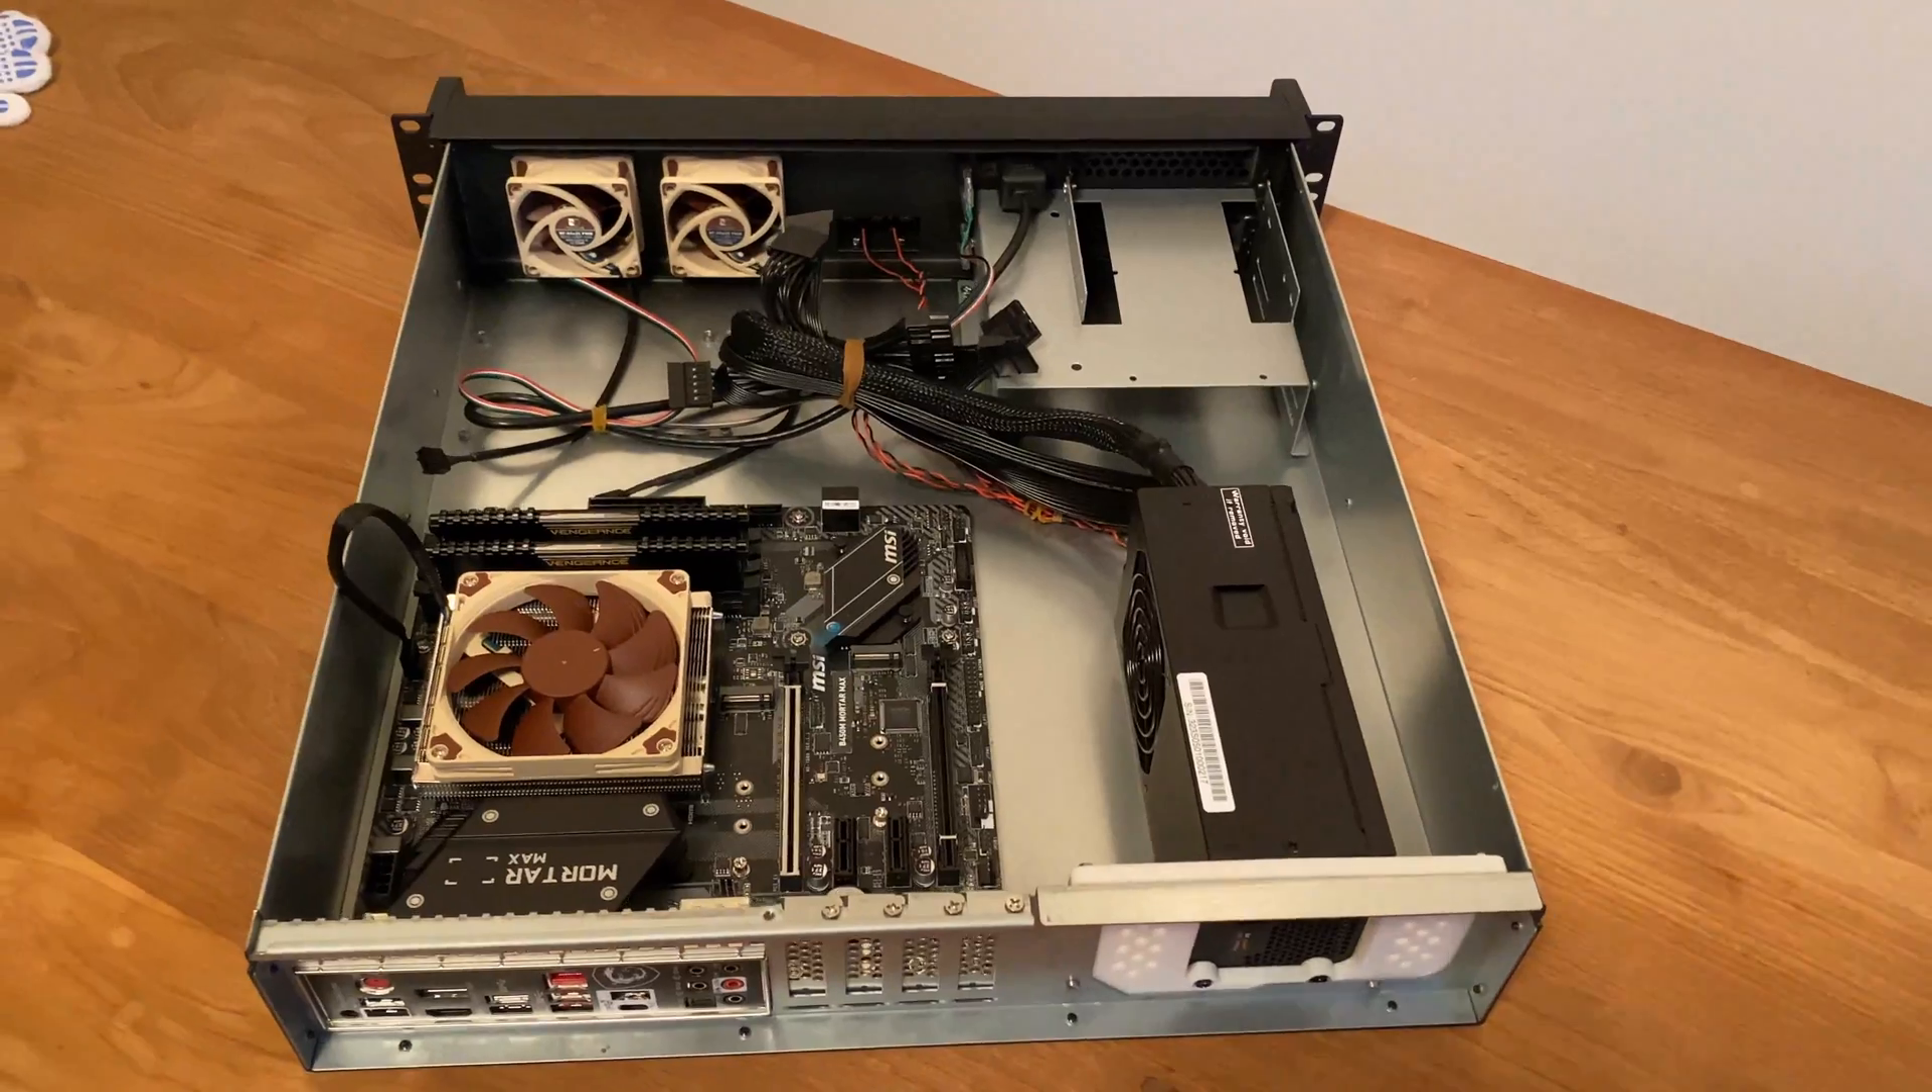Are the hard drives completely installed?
No.